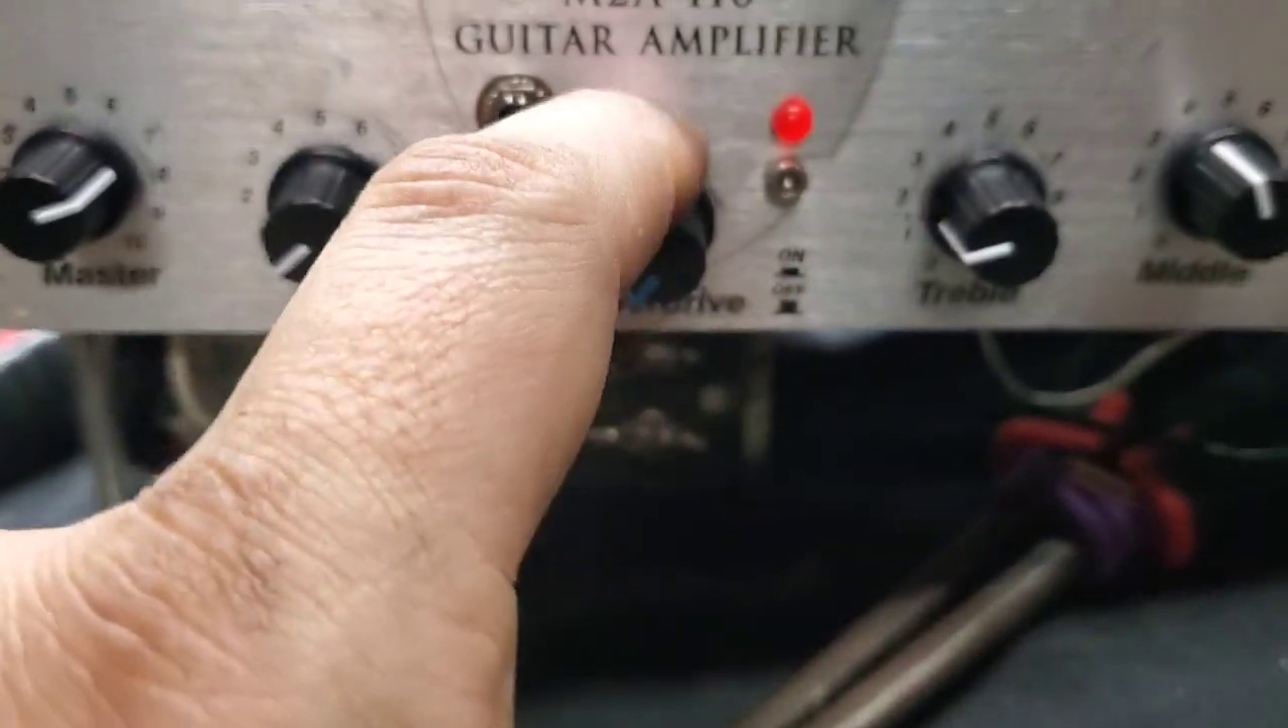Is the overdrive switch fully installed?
Yes.